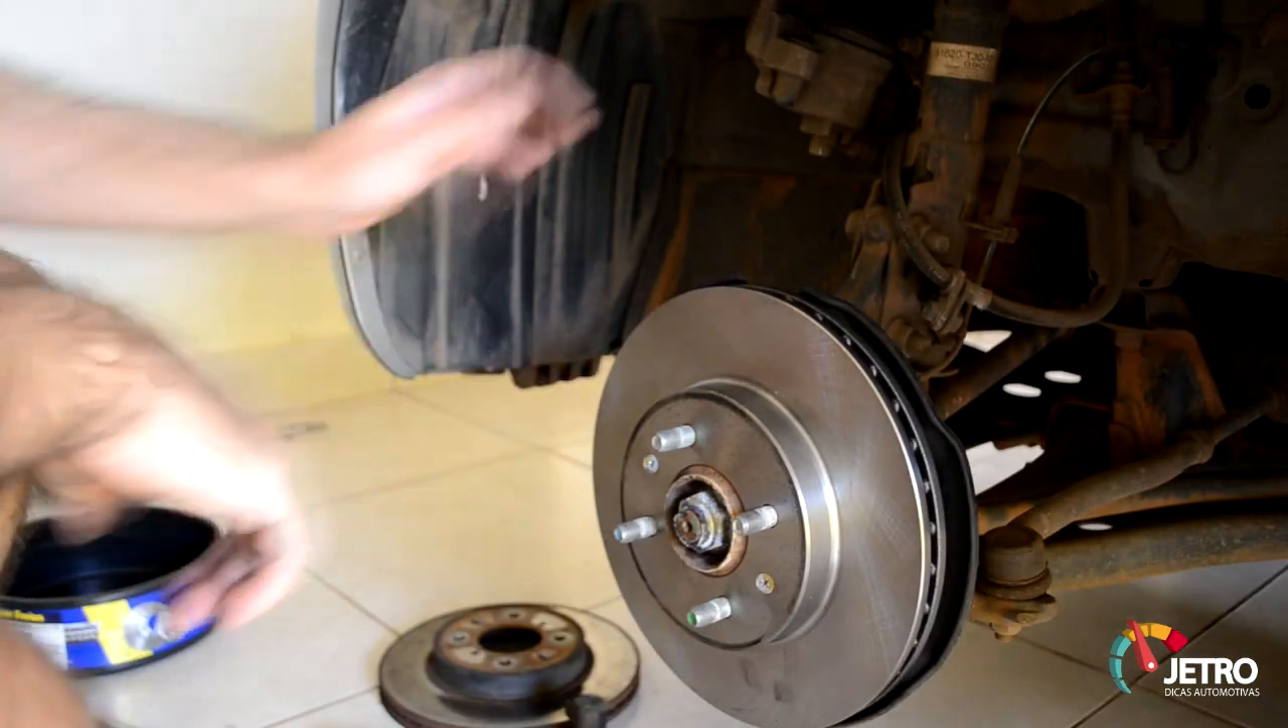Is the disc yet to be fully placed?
No.